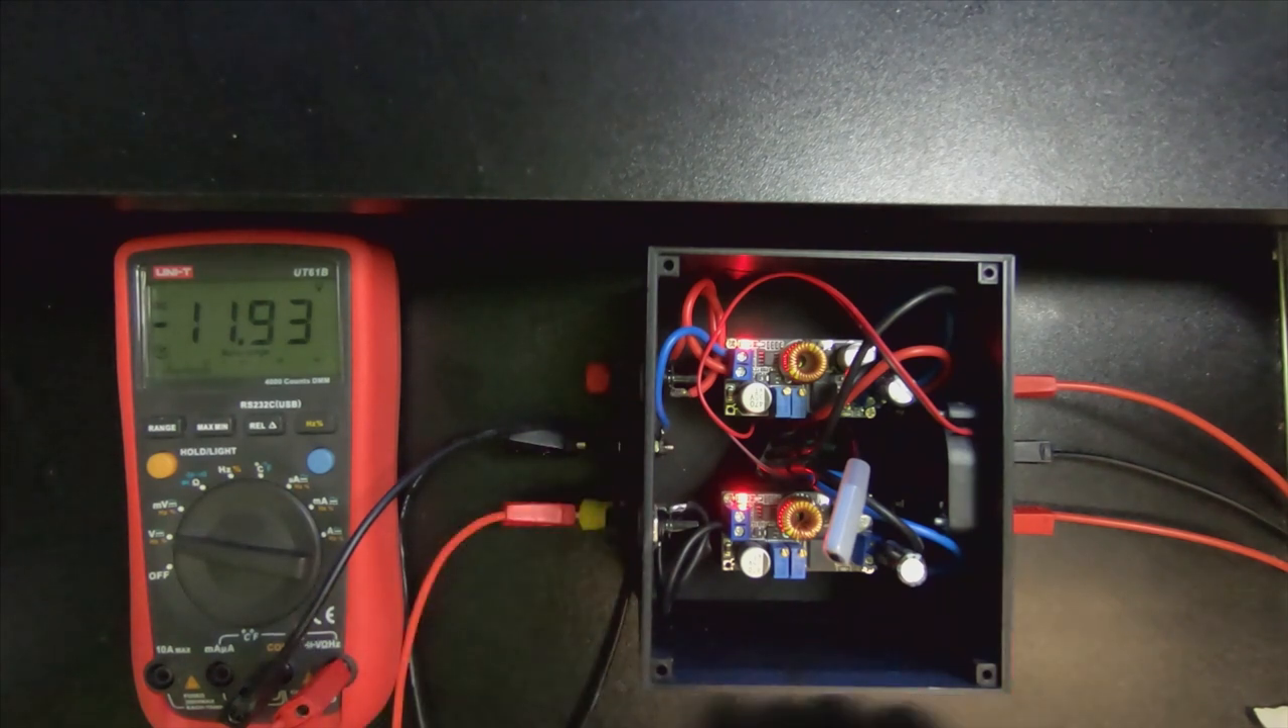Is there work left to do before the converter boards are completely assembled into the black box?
No.